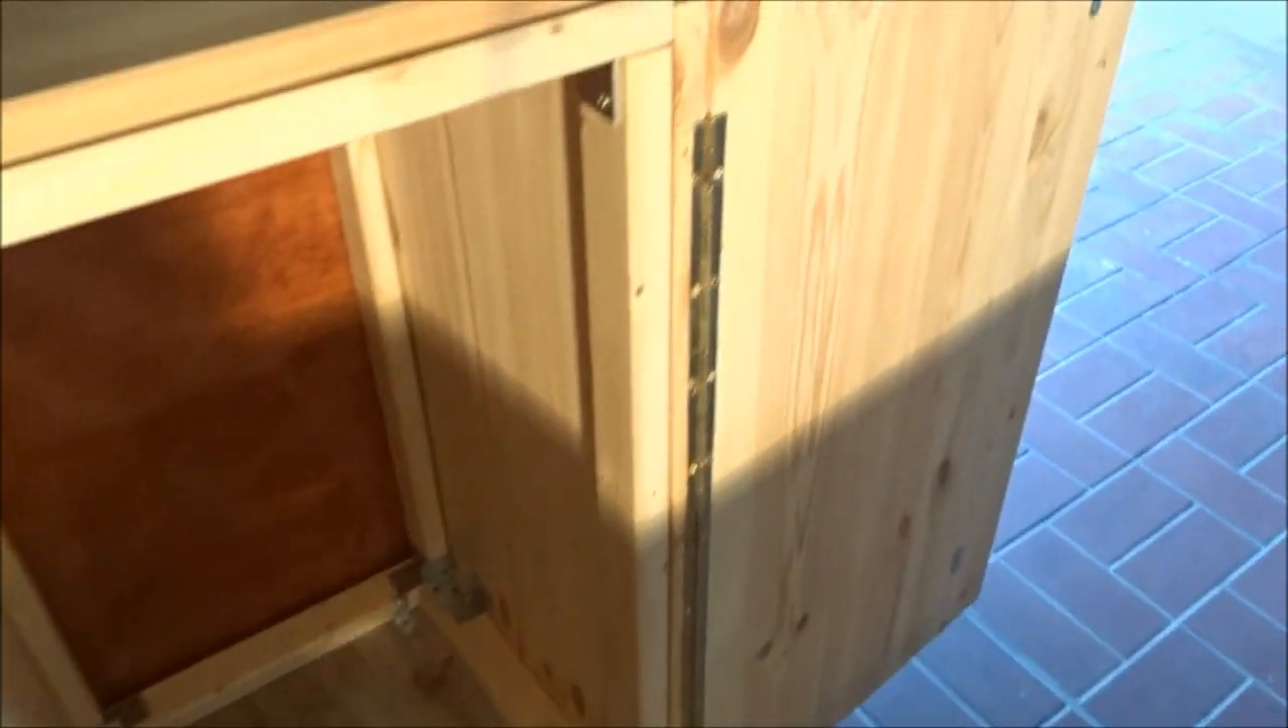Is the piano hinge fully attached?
Yes.